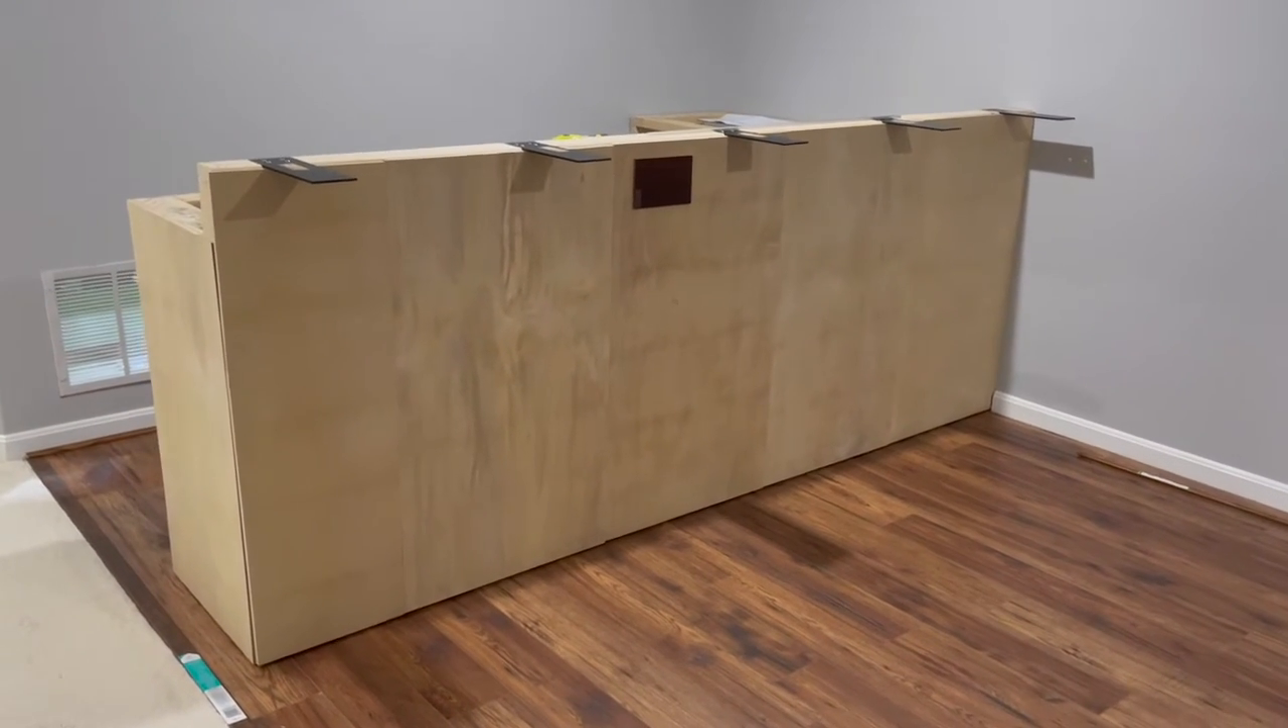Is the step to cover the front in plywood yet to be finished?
No.